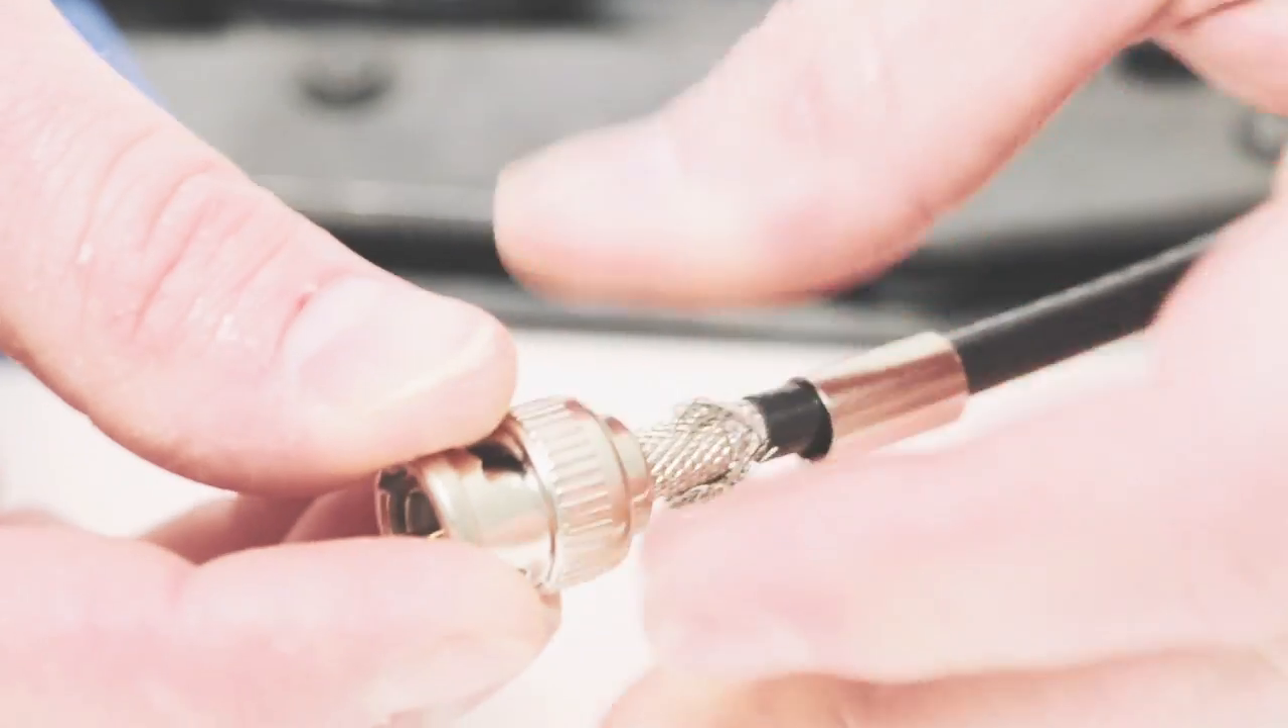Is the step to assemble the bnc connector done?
No.